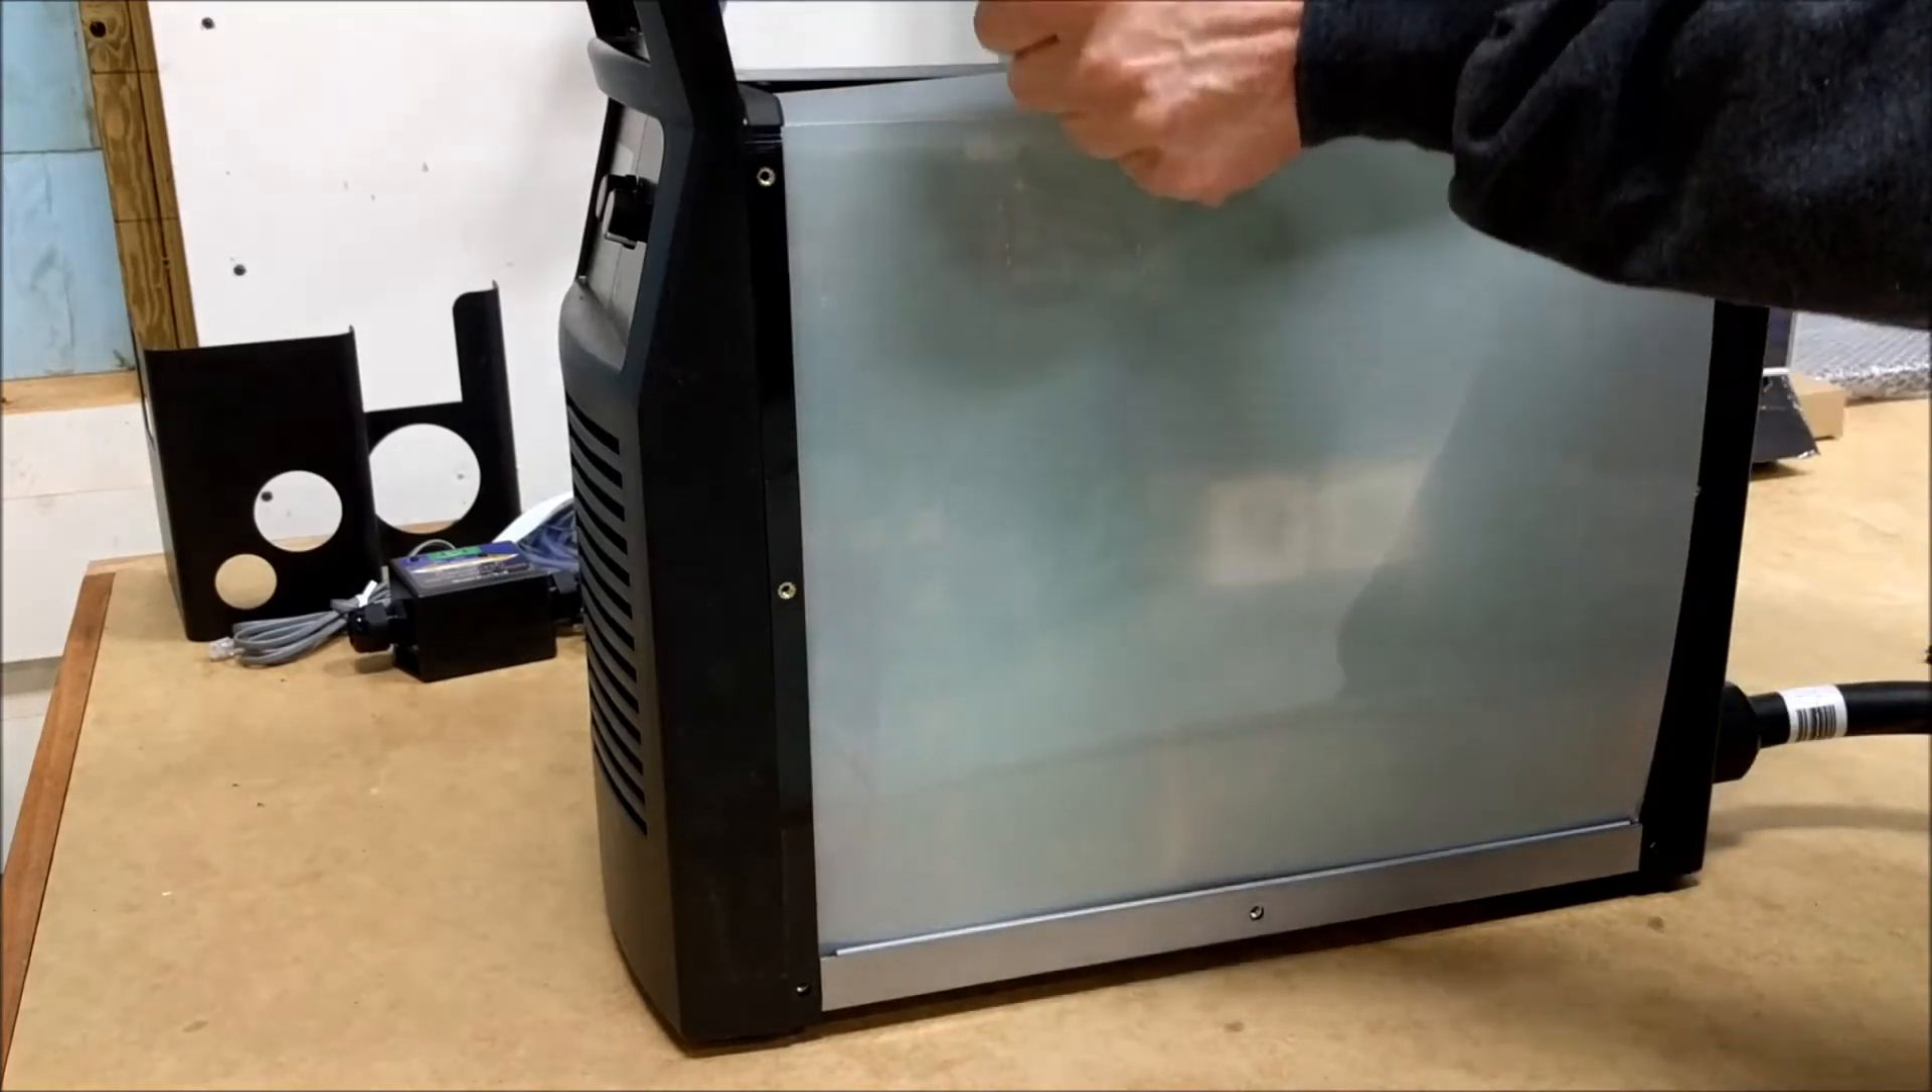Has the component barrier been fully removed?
No.